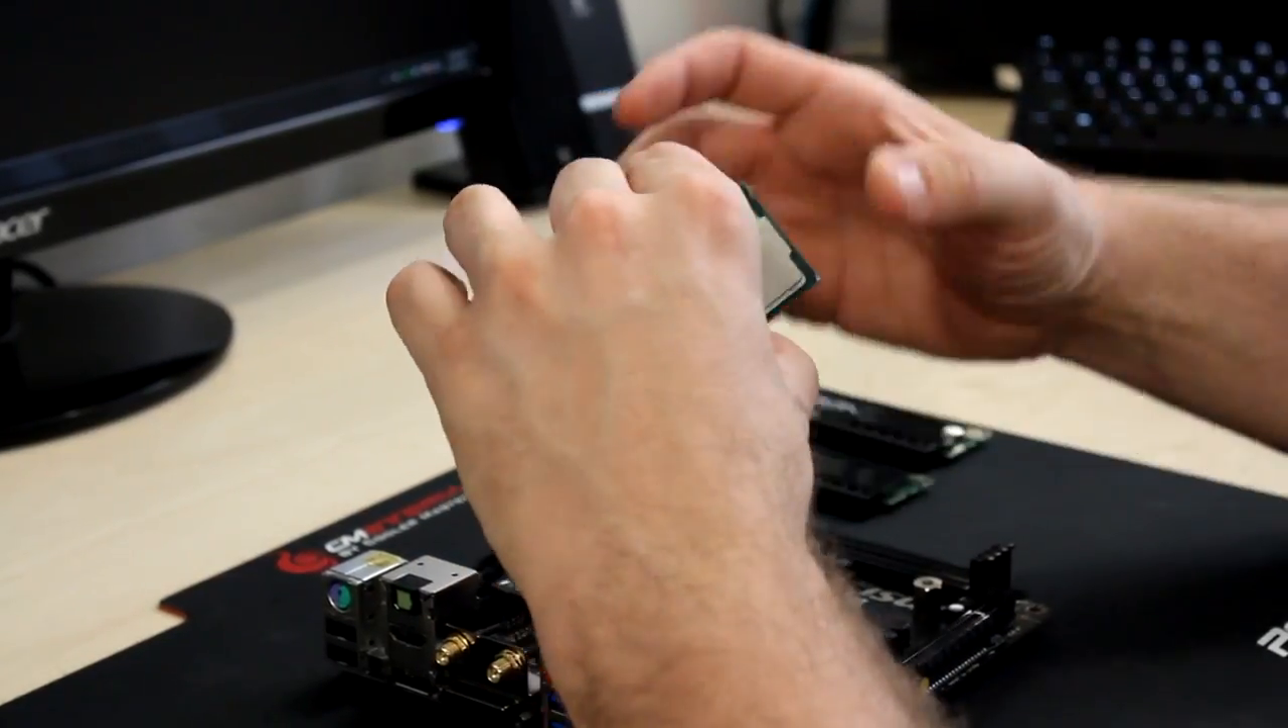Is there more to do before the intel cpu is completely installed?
Yes.